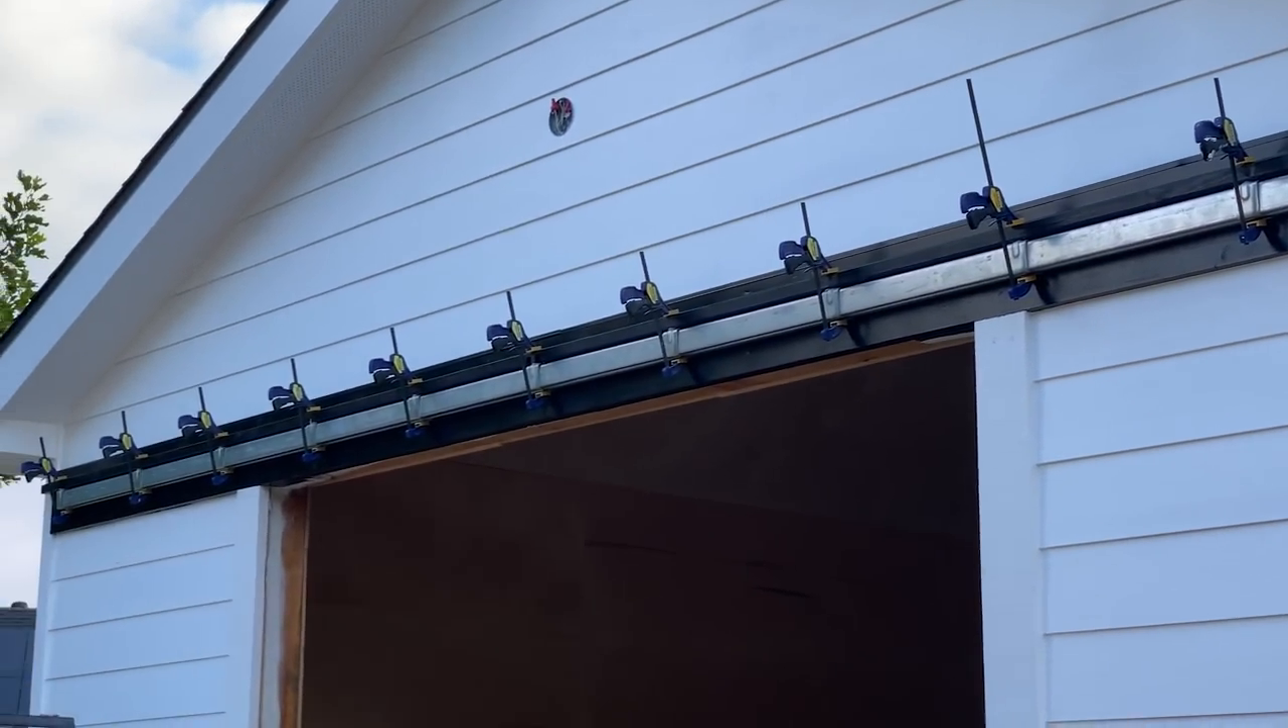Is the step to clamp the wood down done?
Yes.